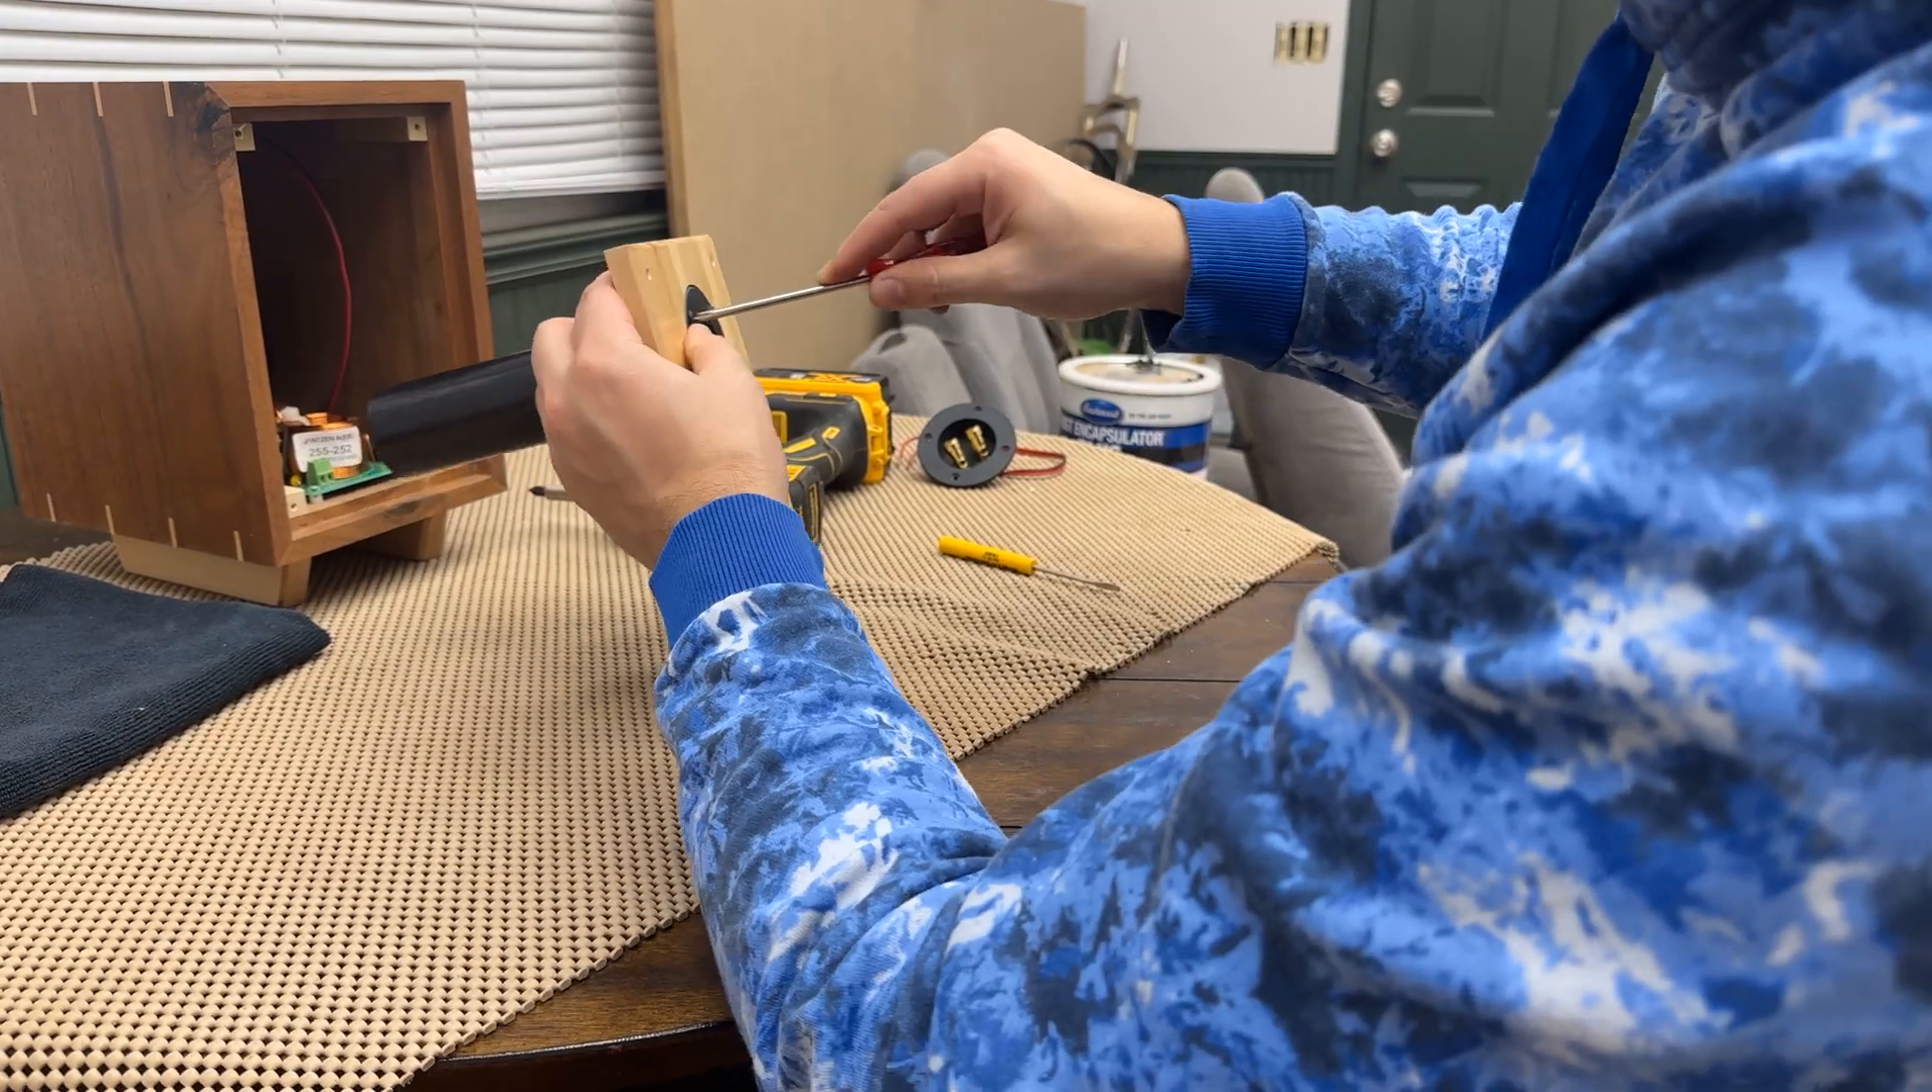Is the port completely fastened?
No.